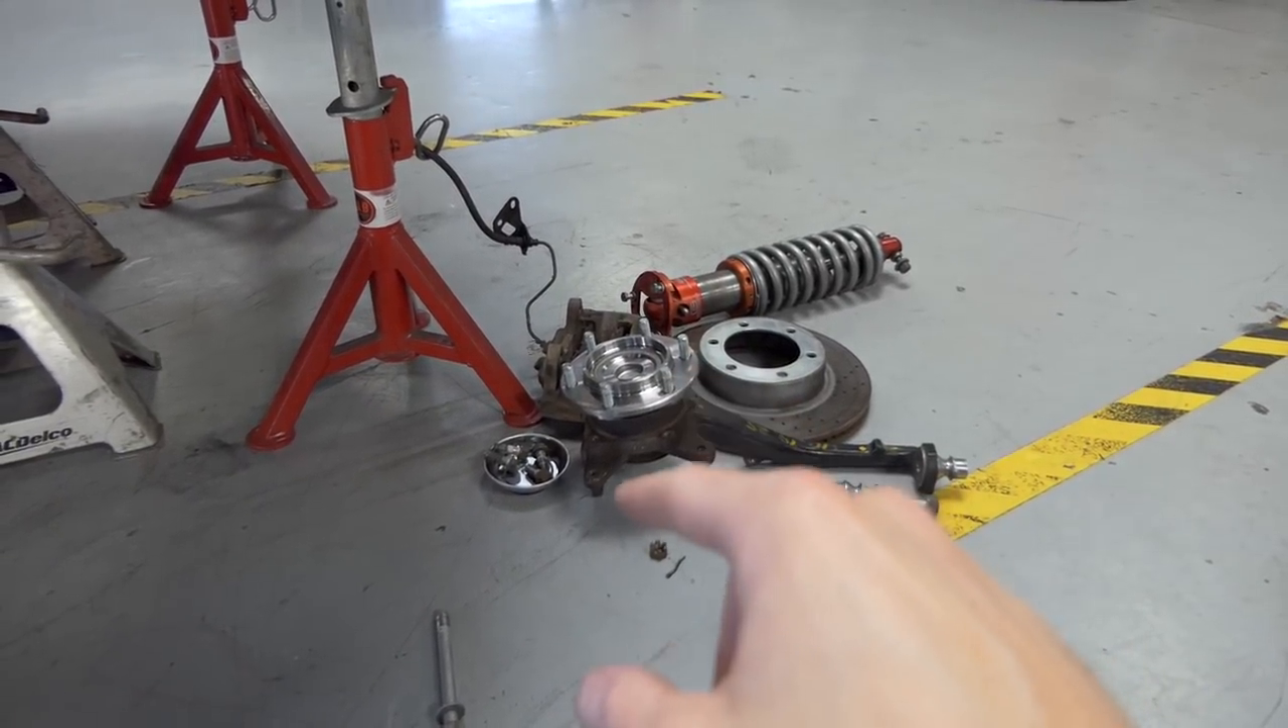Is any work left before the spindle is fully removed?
No.